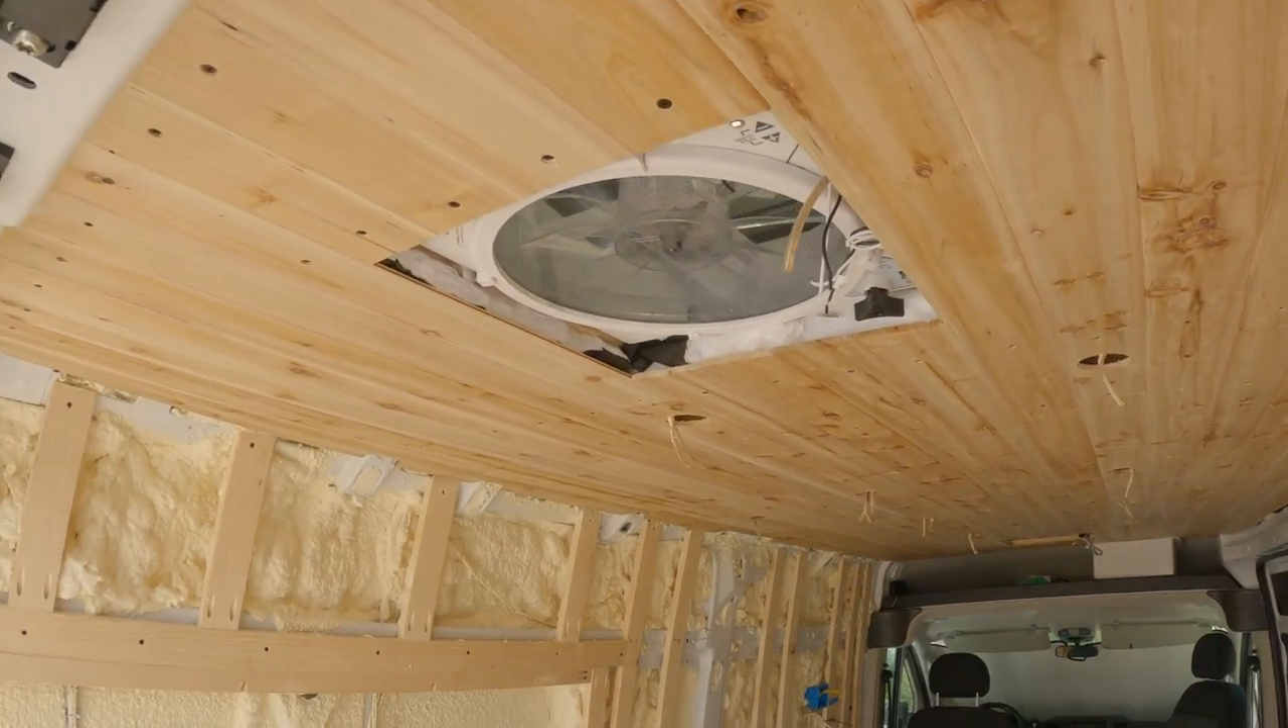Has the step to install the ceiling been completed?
Yes.